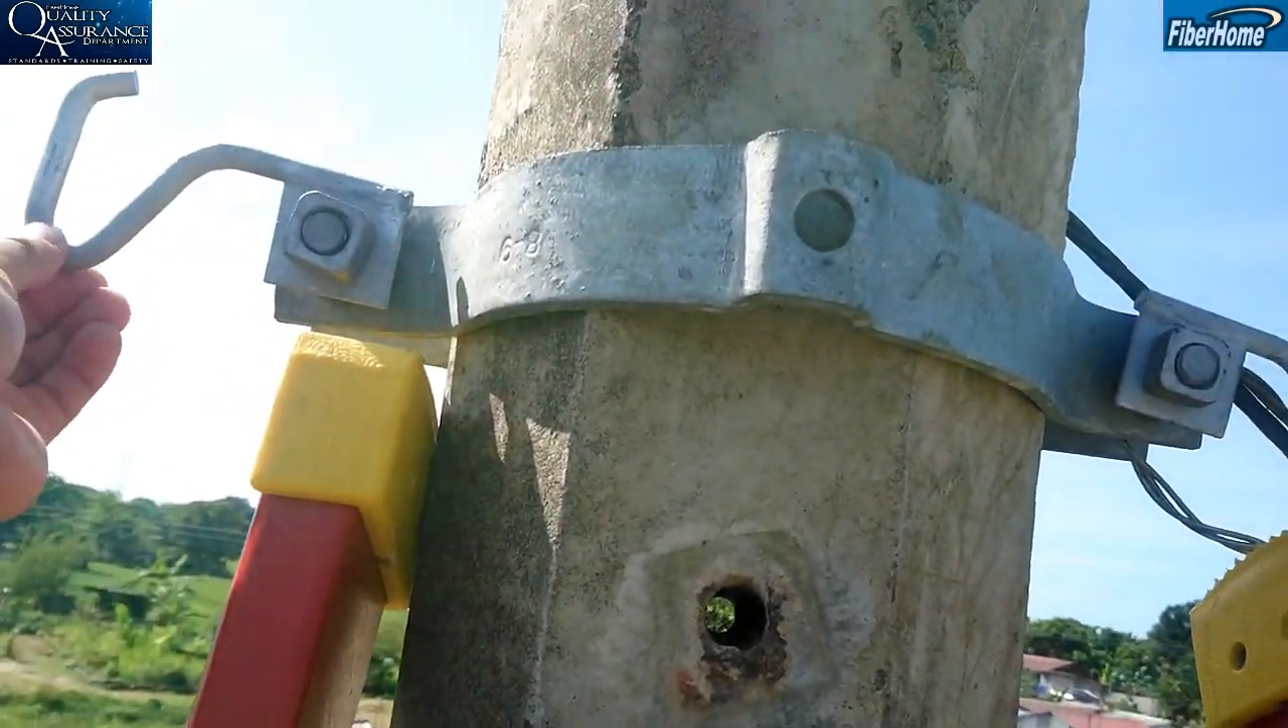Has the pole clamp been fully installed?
Yes.